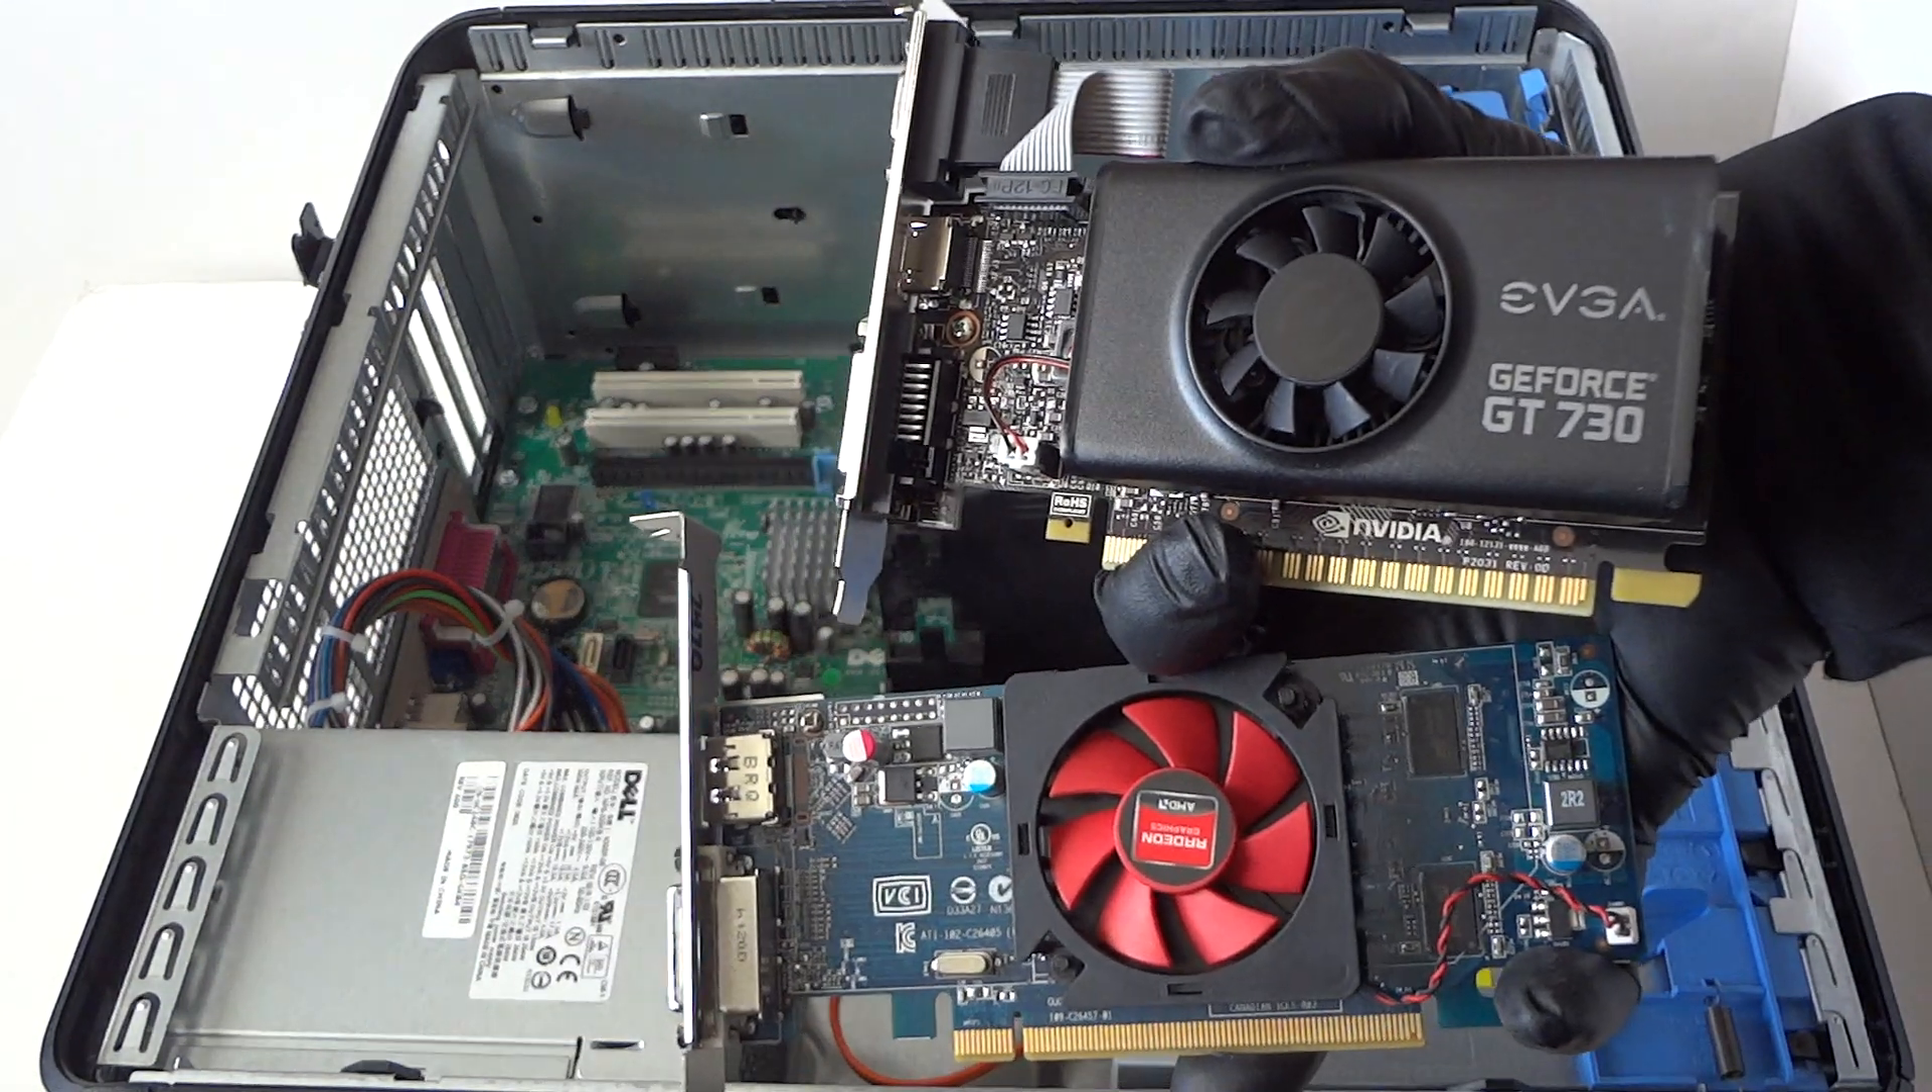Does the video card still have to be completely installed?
Yes.